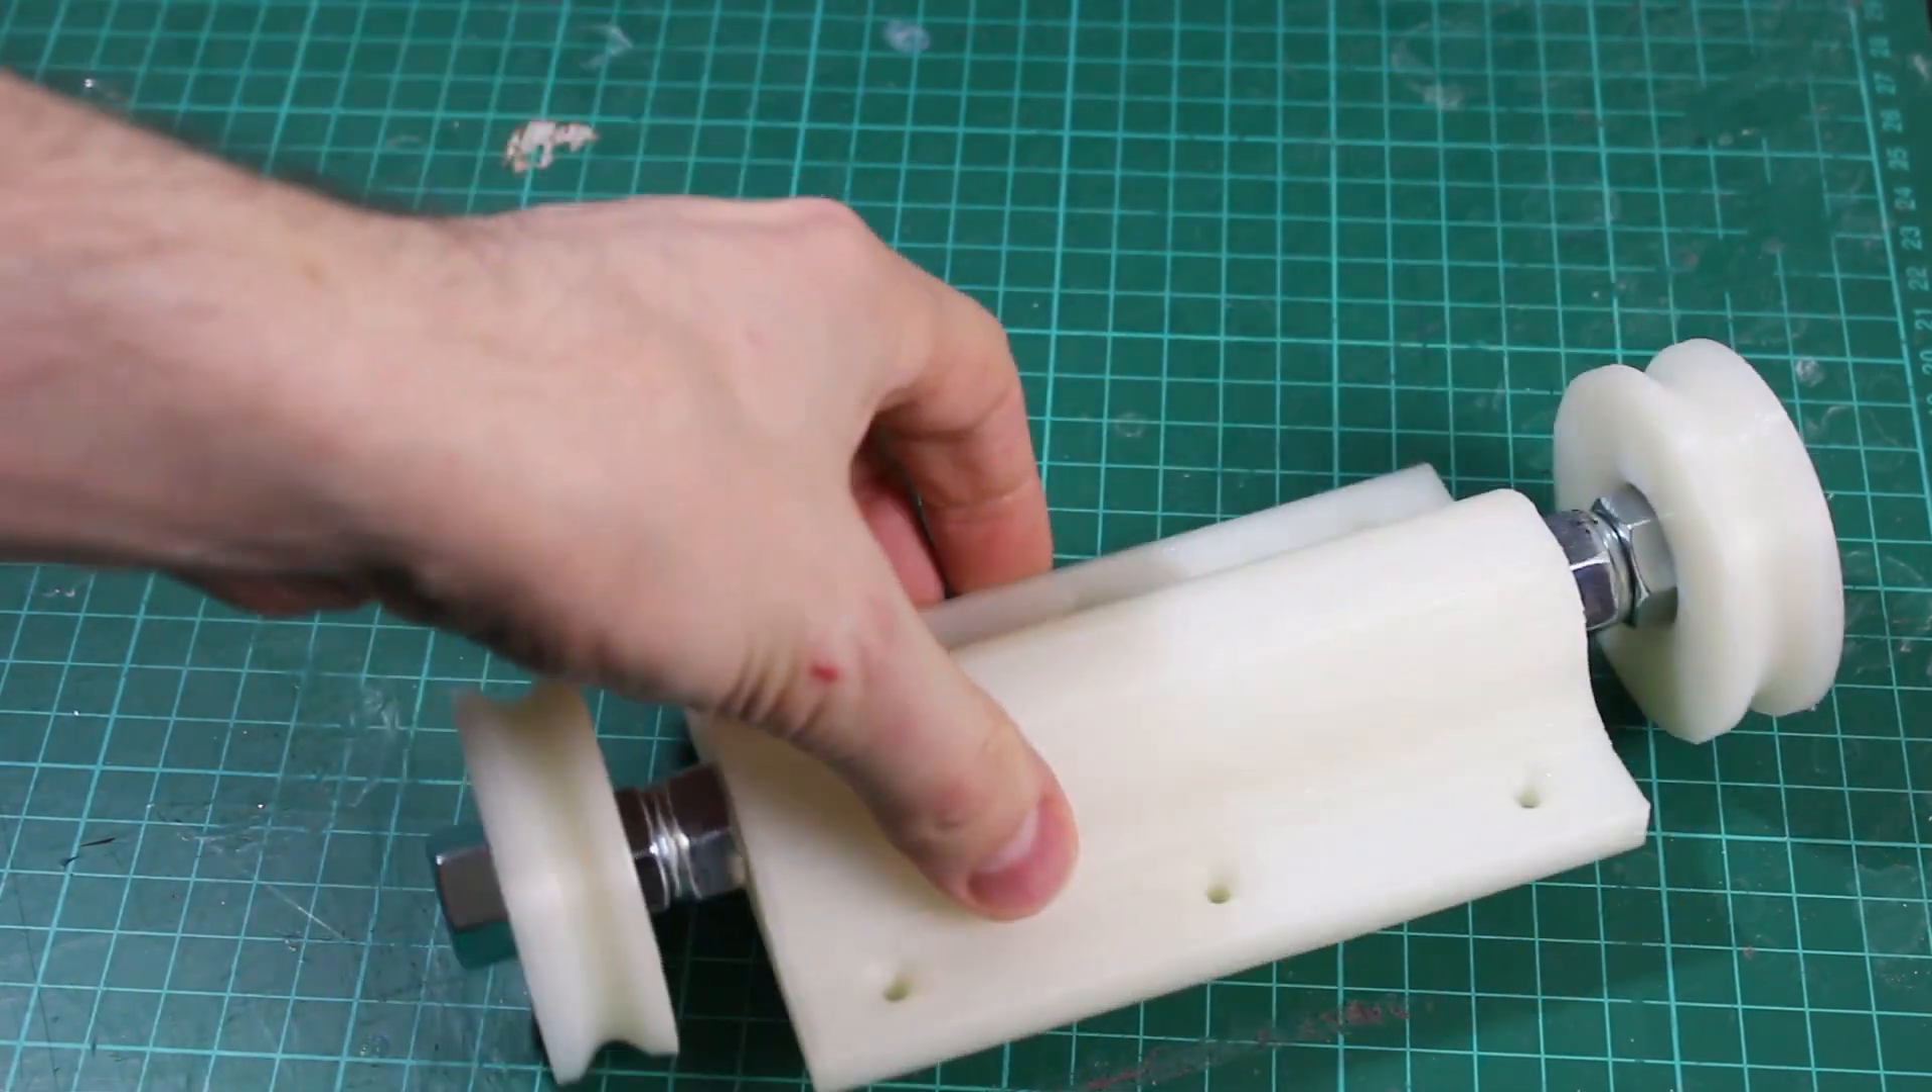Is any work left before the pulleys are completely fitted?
No.